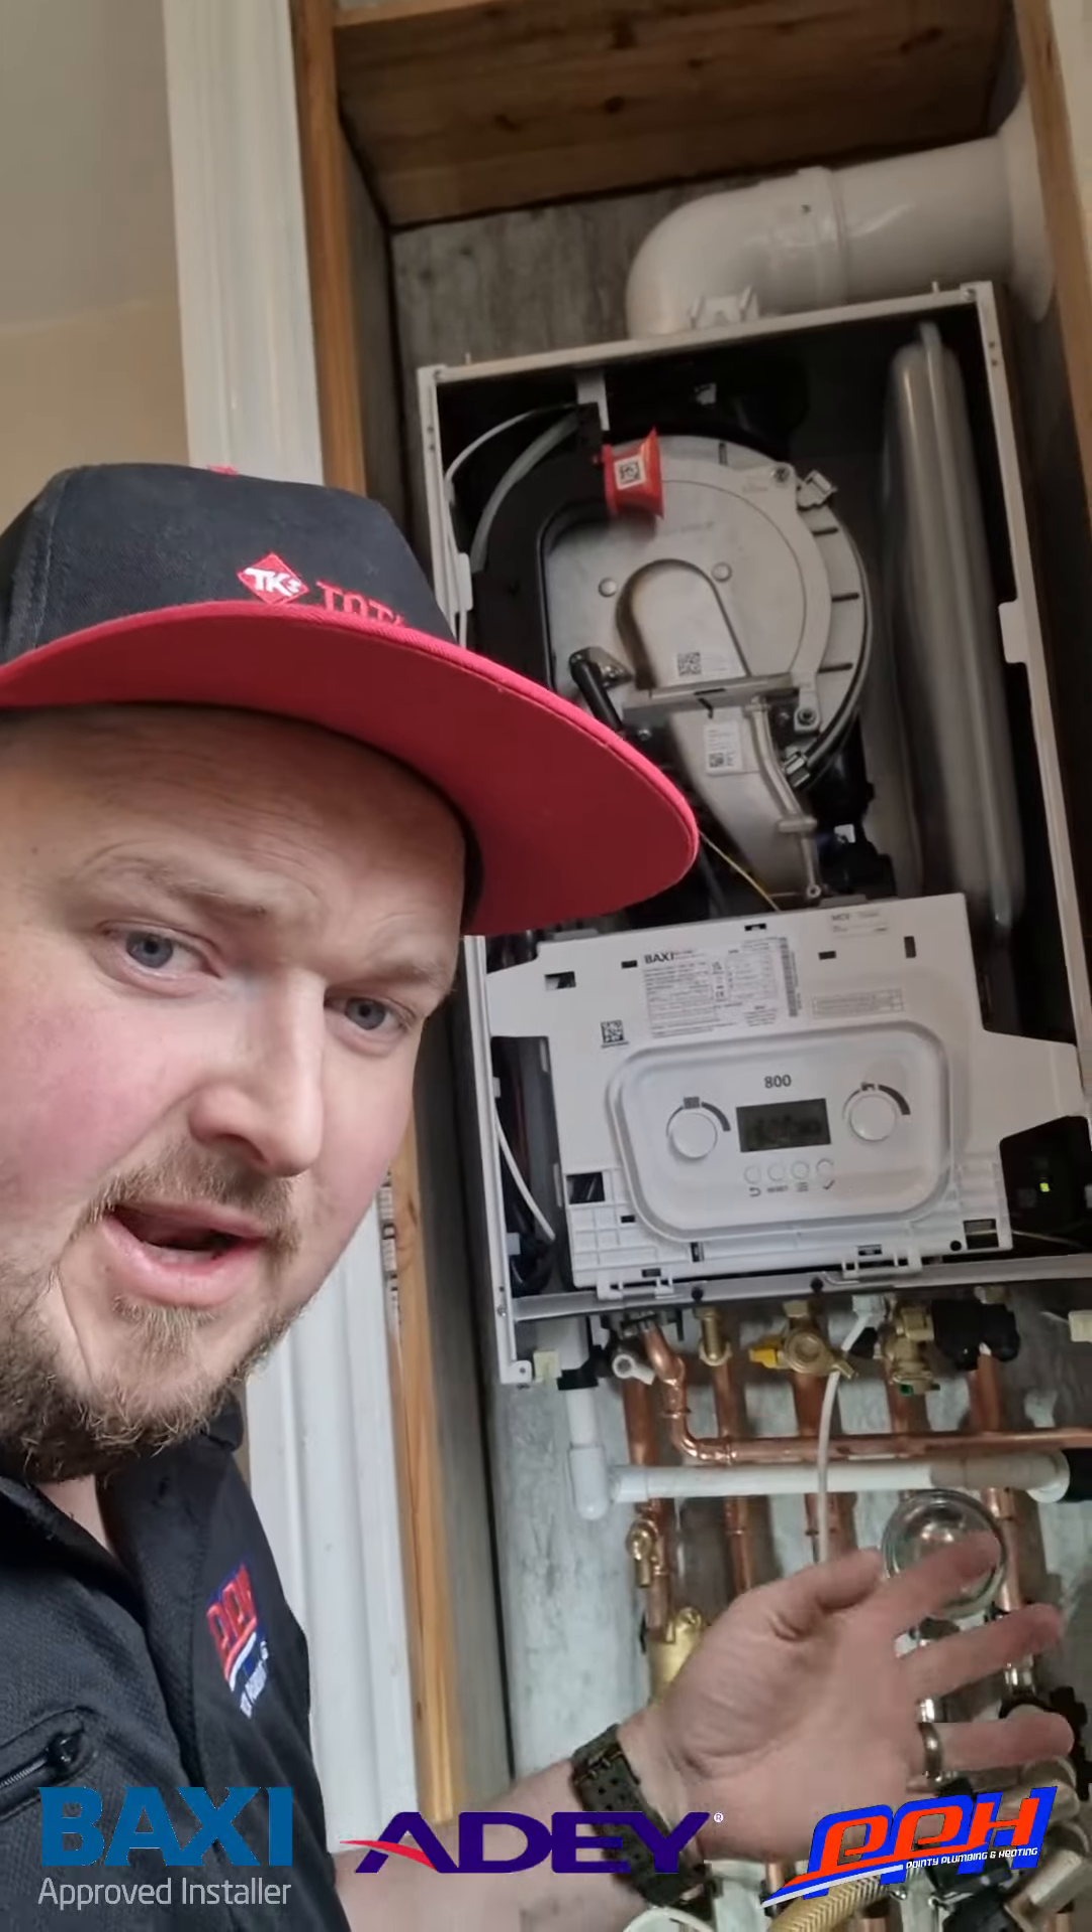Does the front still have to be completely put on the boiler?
Yes.